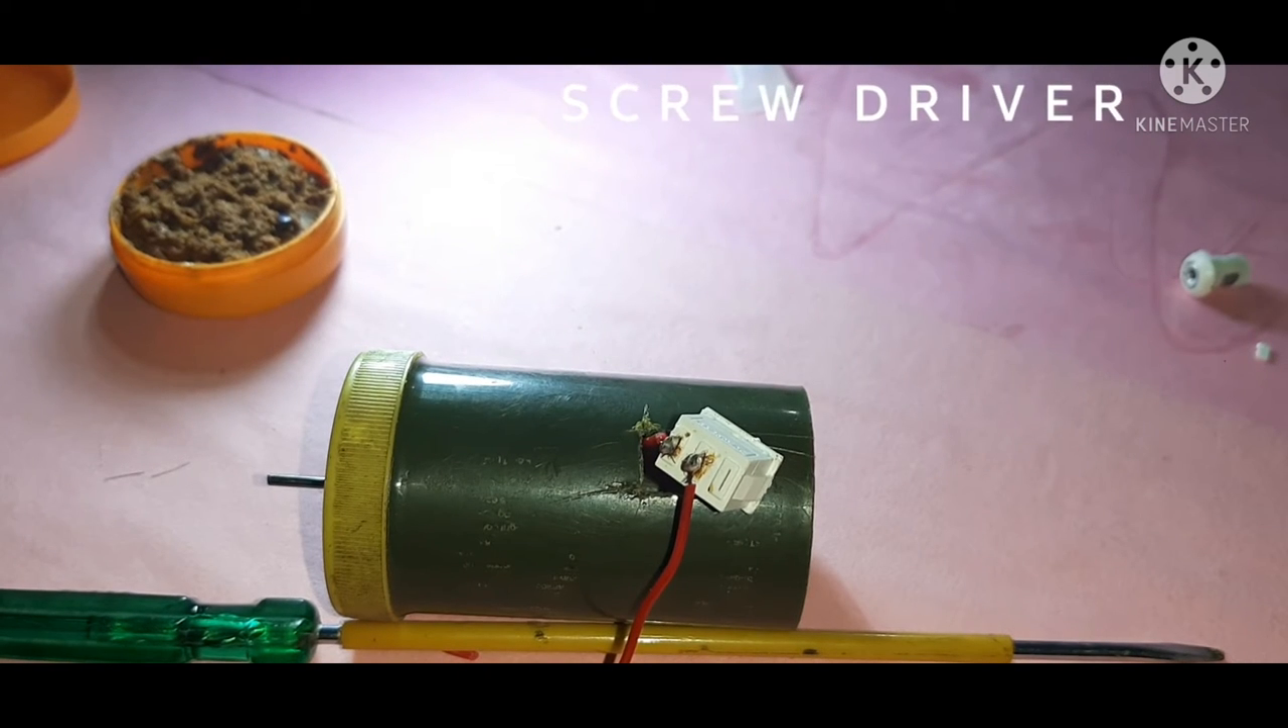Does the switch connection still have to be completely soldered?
No.